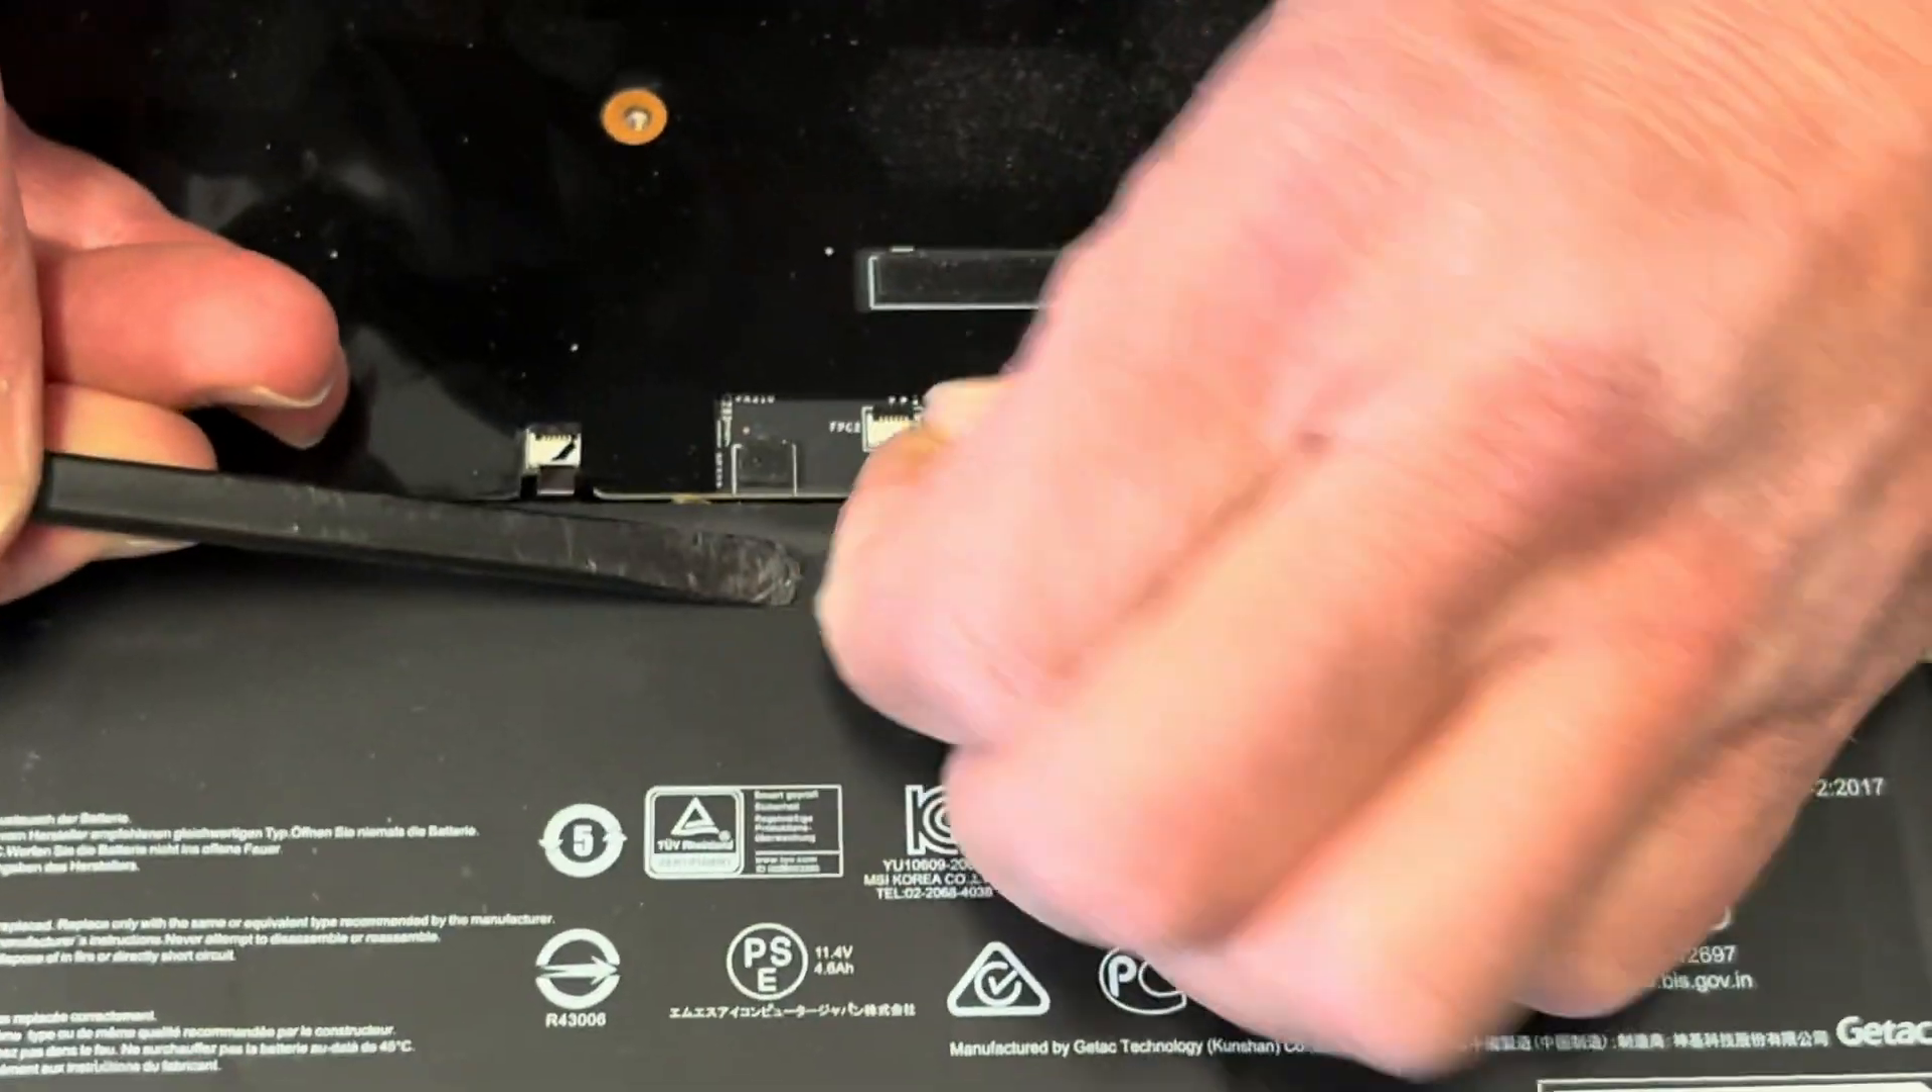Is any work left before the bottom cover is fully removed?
No.